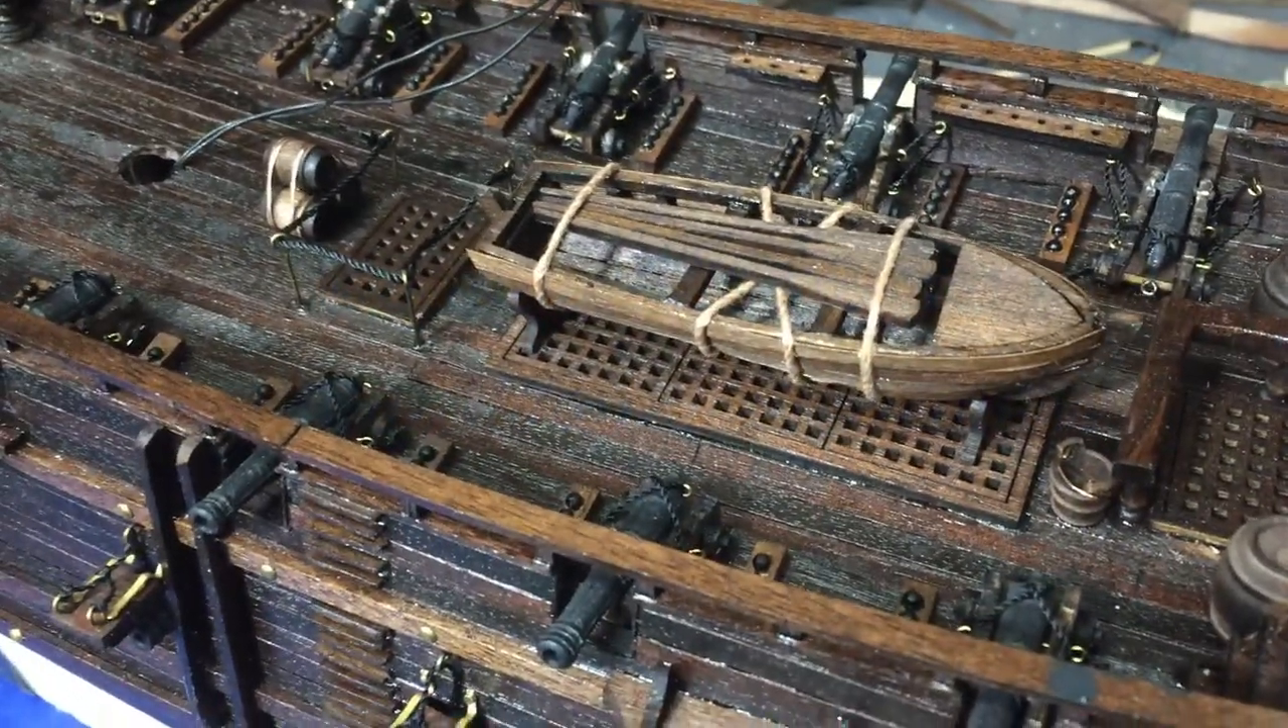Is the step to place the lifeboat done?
Yes.